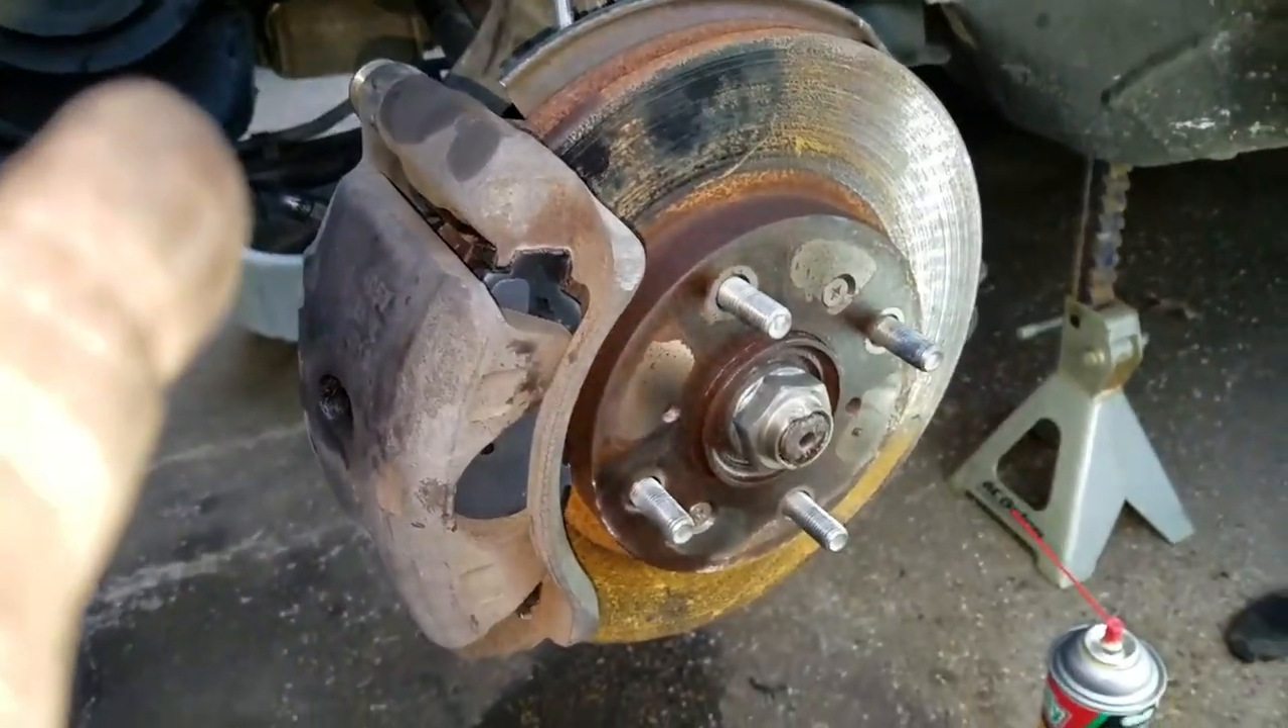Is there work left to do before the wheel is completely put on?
Yes.